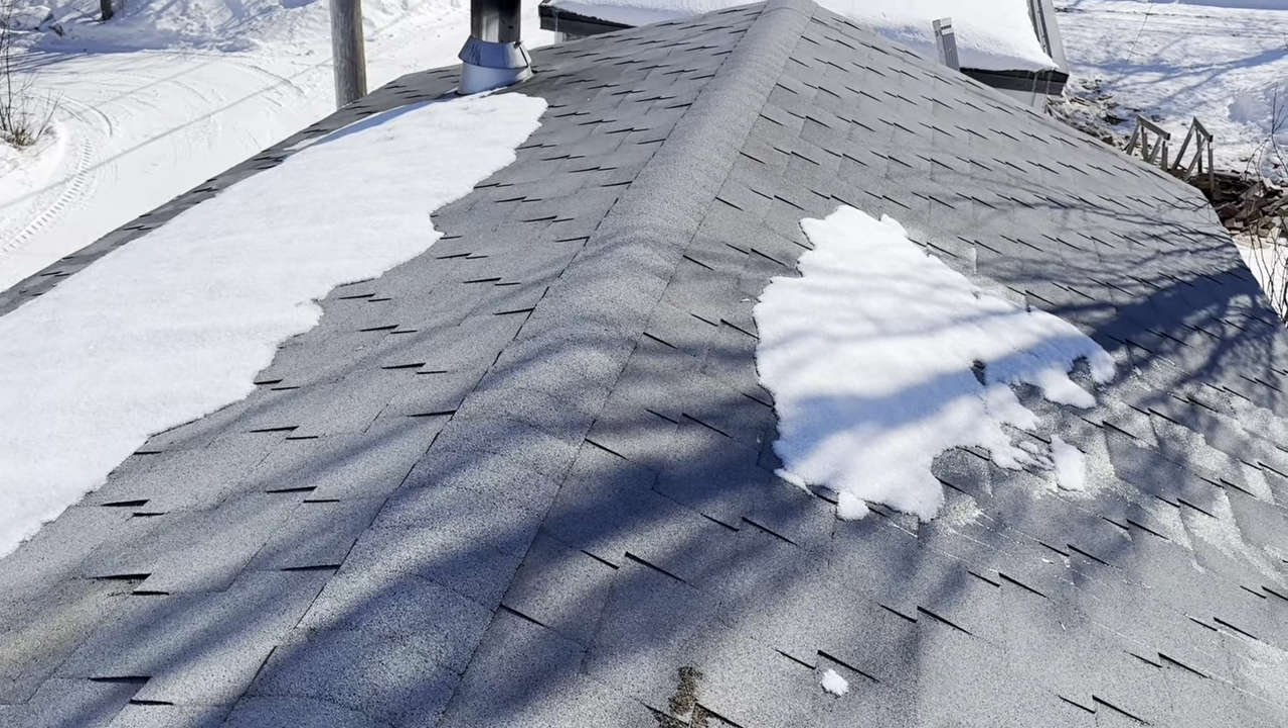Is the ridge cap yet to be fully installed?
No.